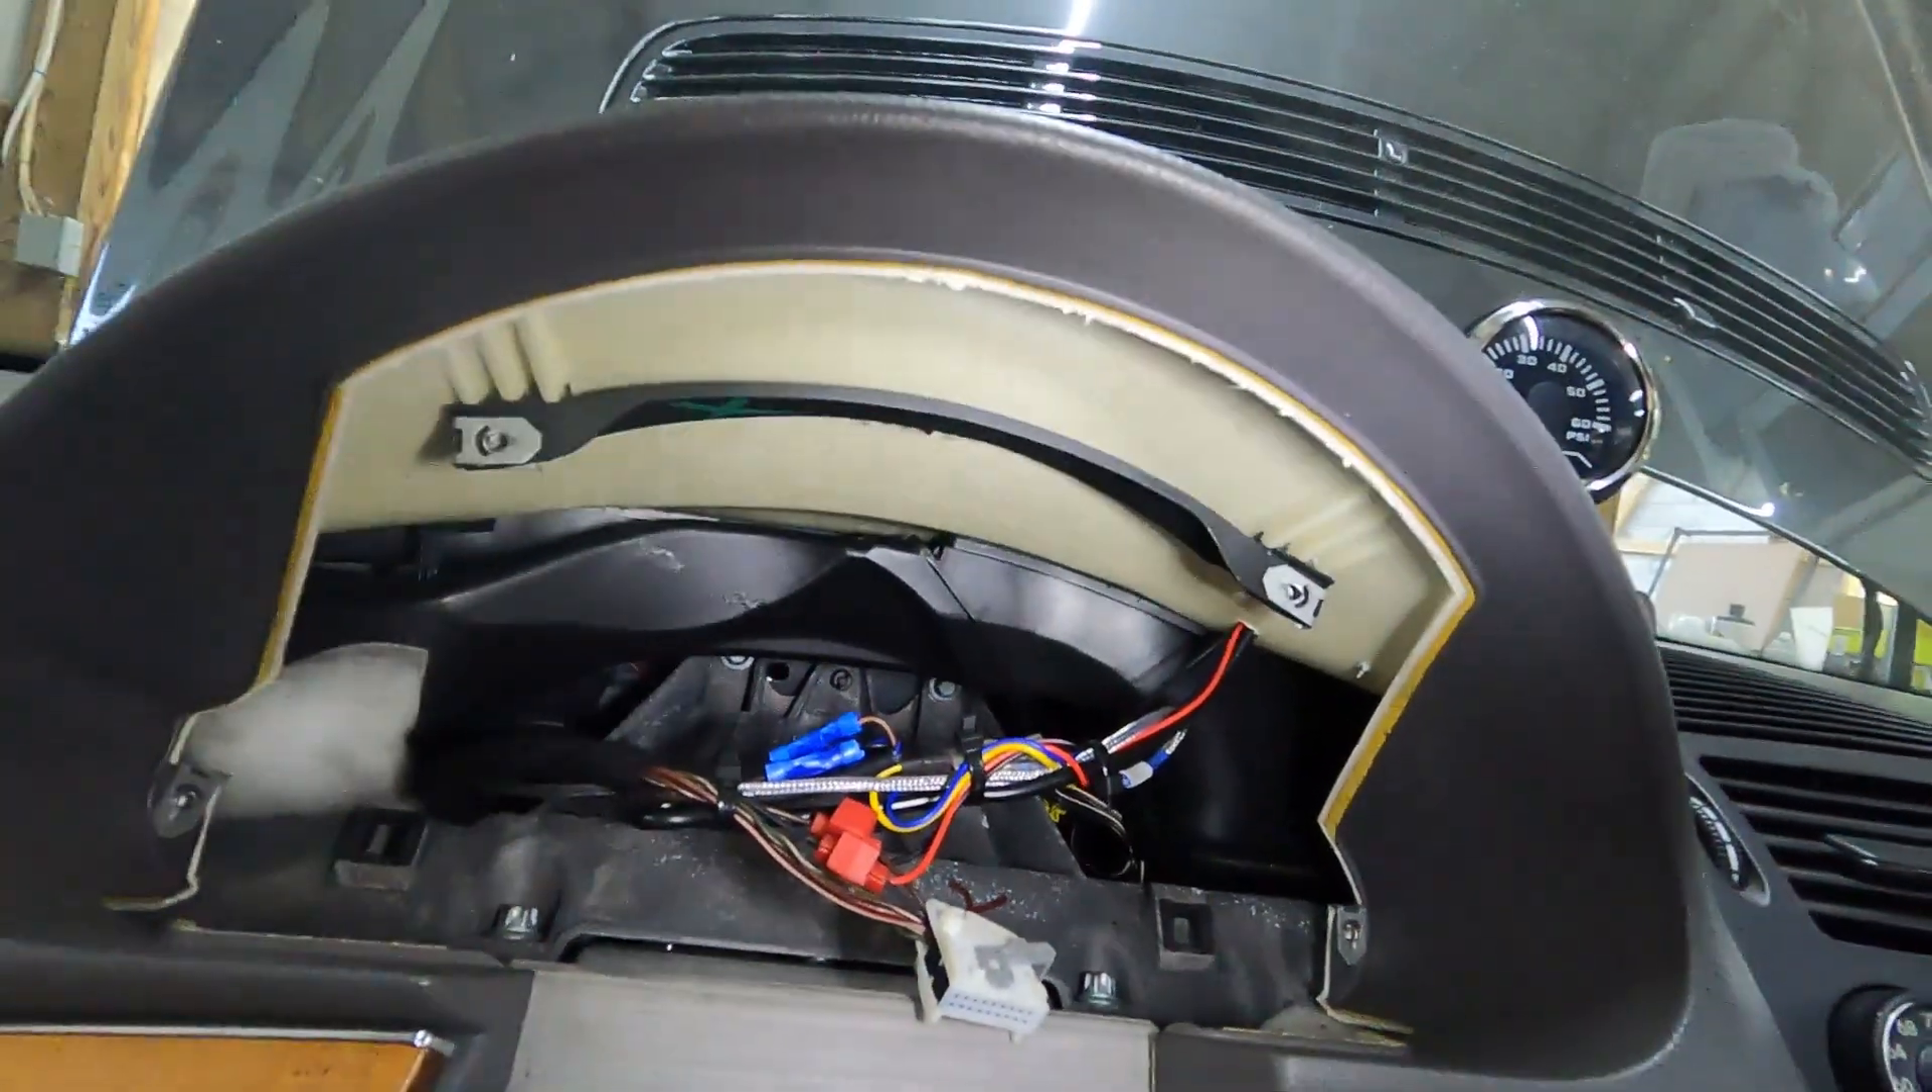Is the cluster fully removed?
Yes.